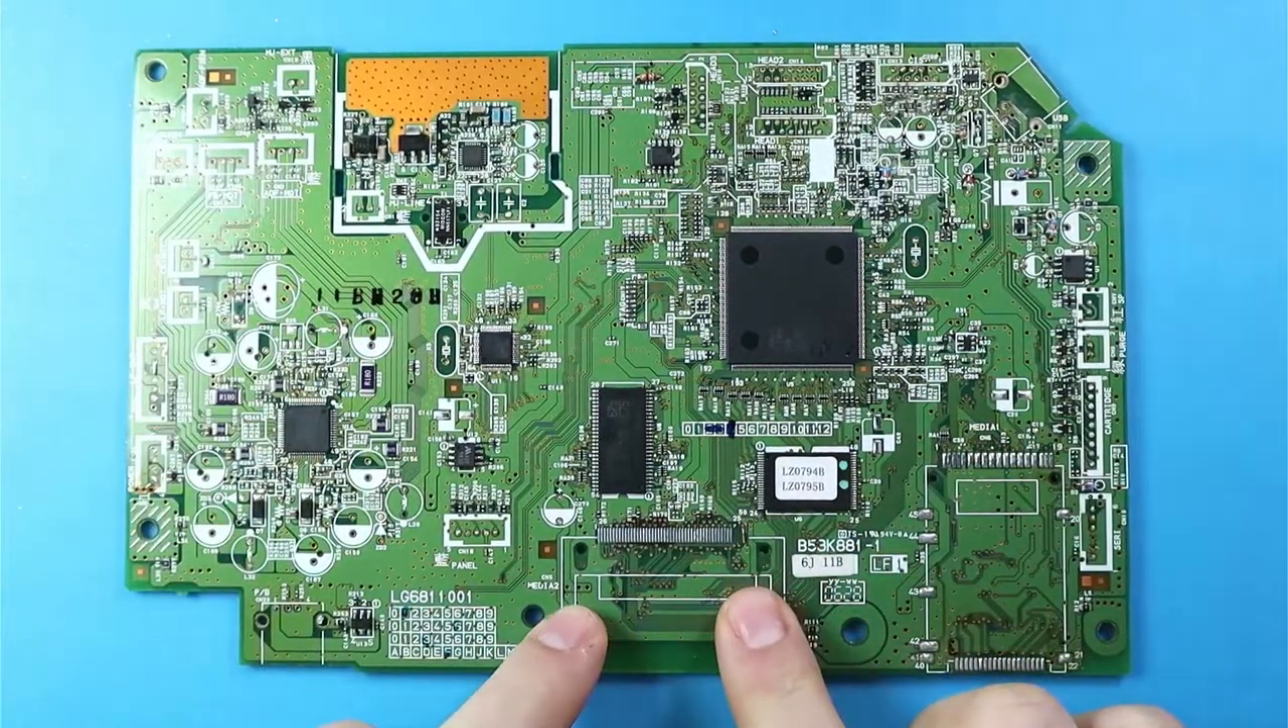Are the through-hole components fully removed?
Yes.